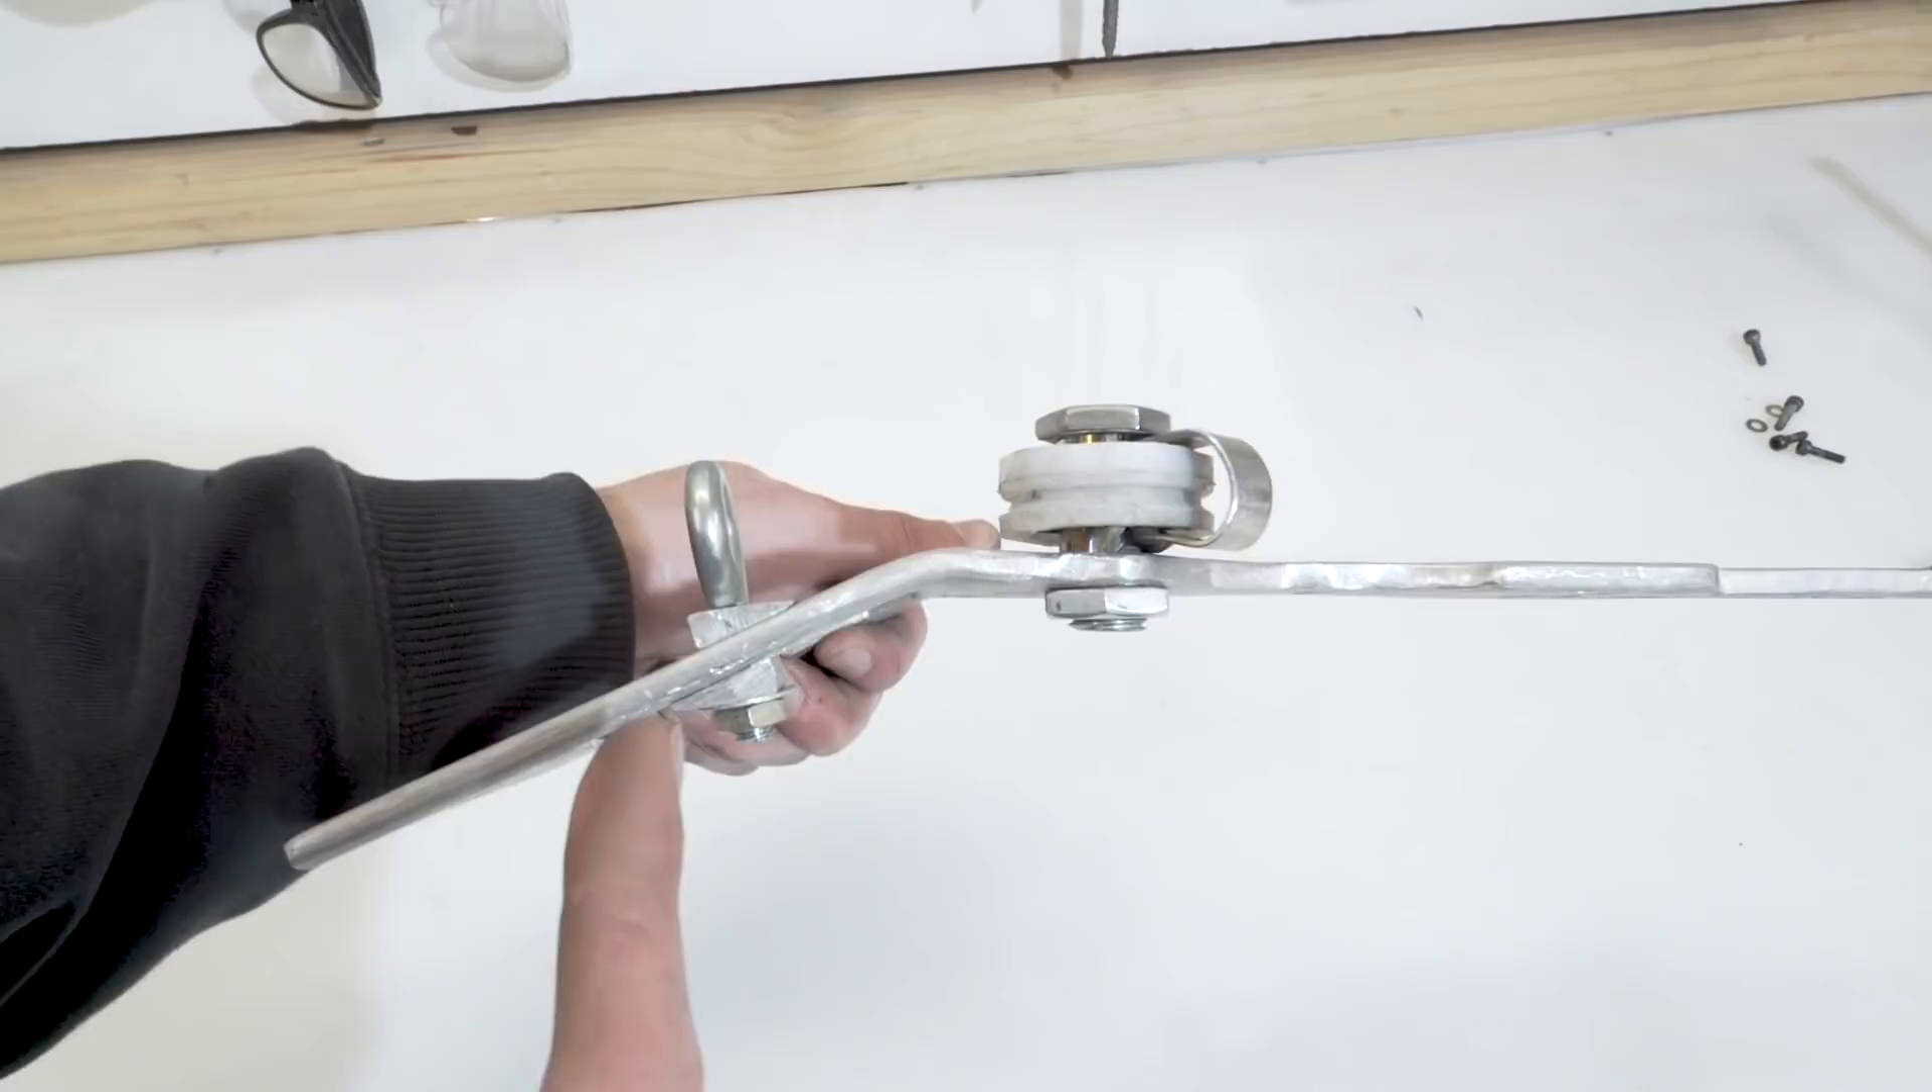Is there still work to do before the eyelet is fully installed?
No.